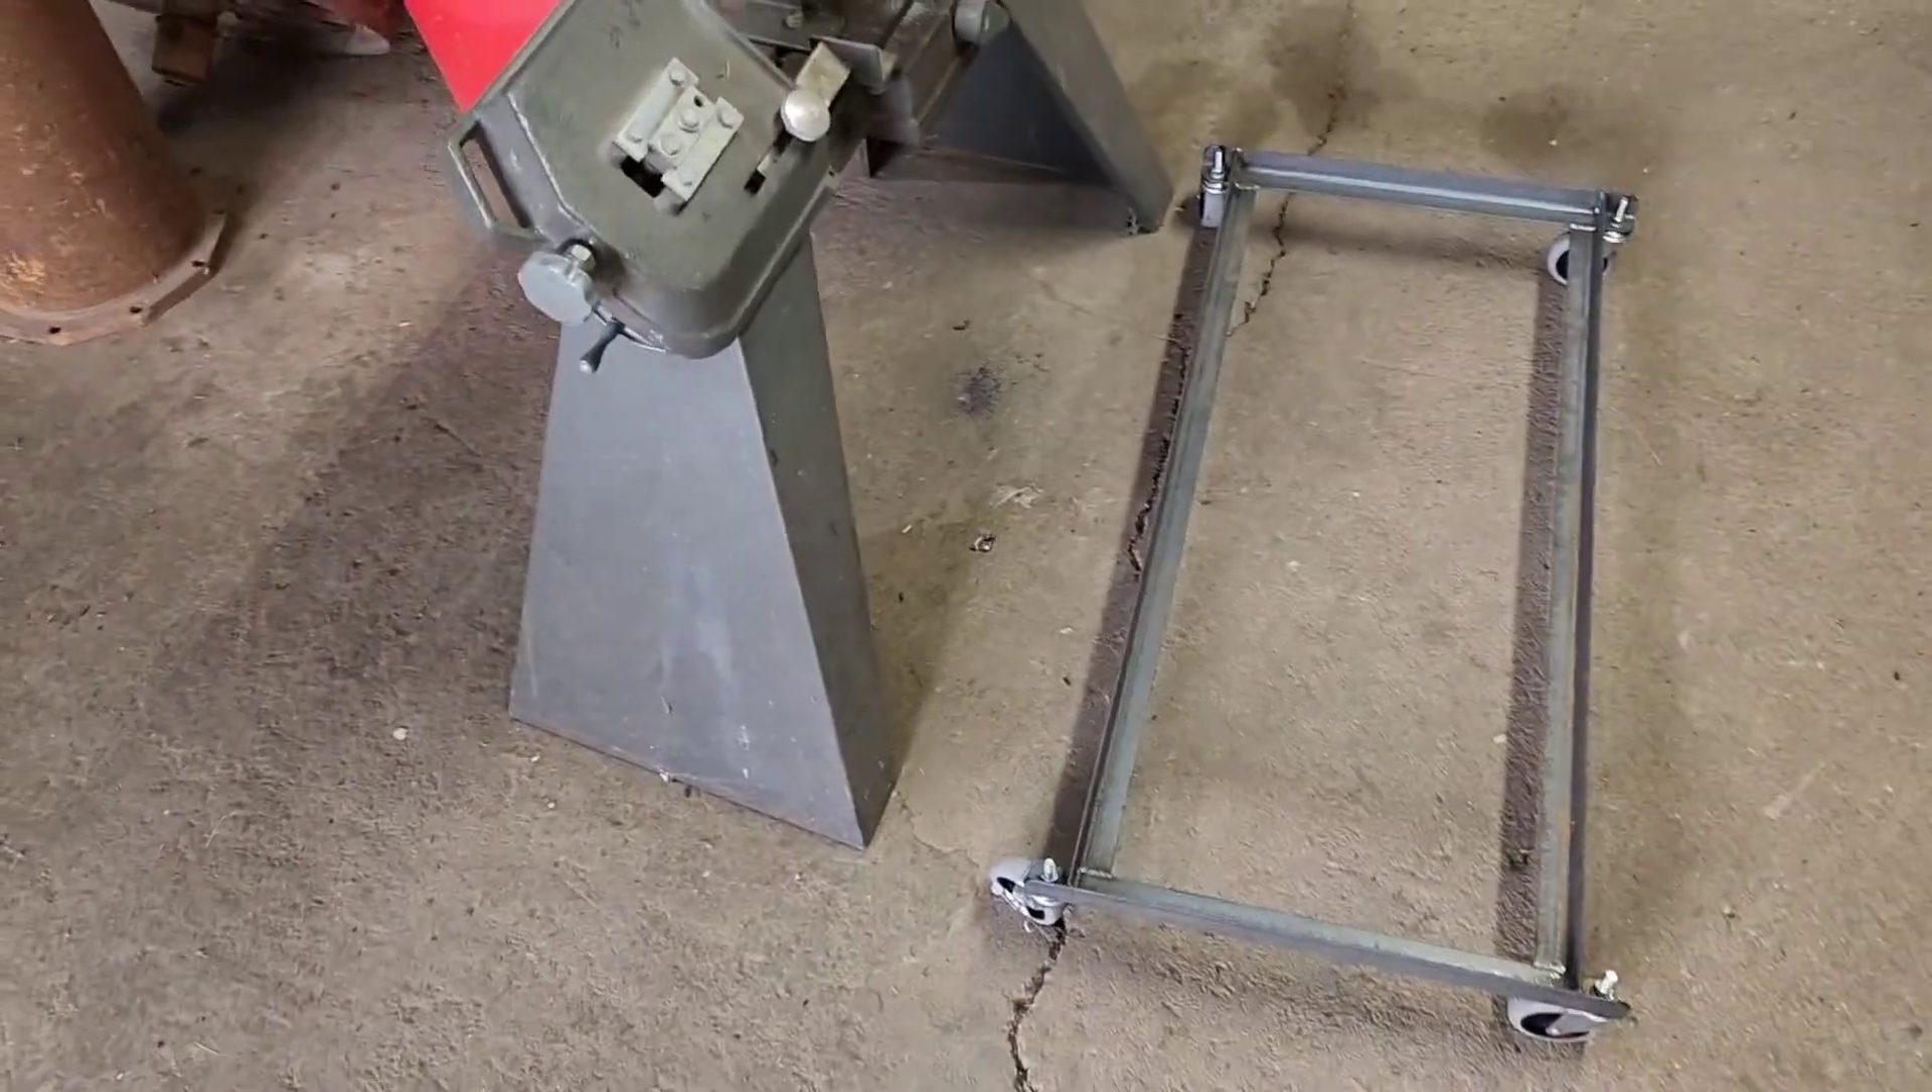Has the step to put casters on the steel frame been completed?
Yes.